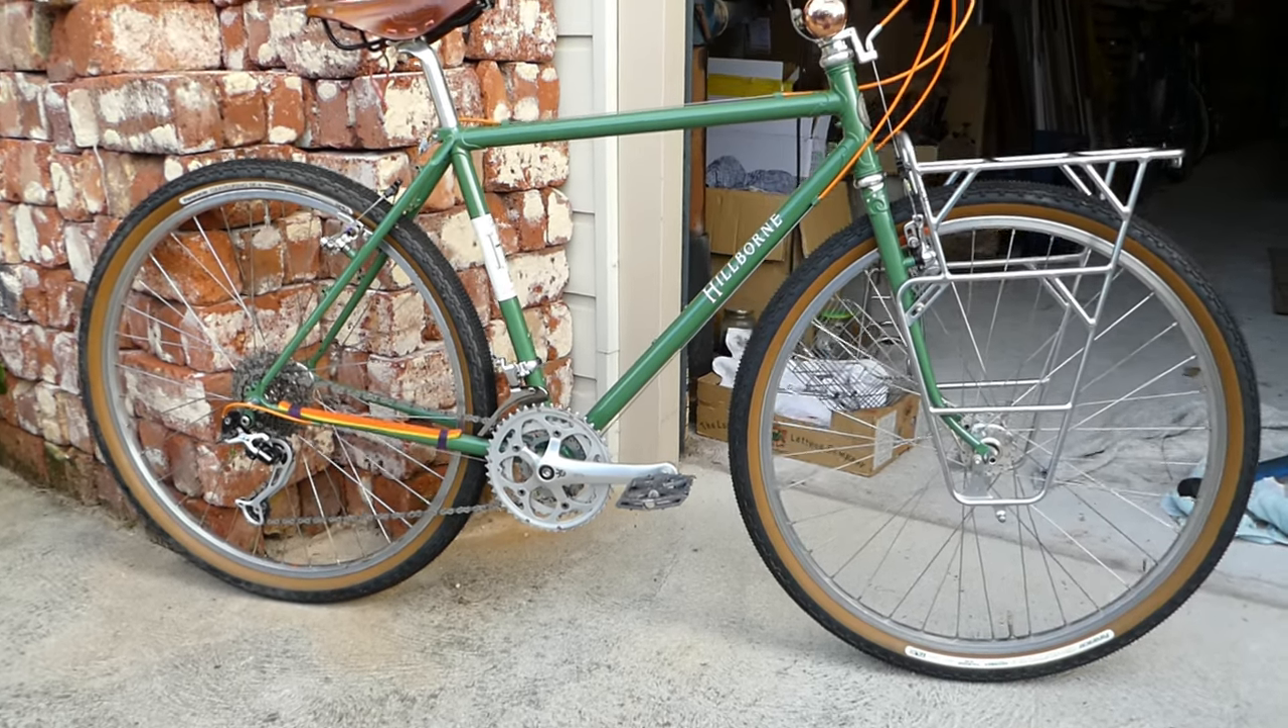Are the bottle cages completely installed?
No.